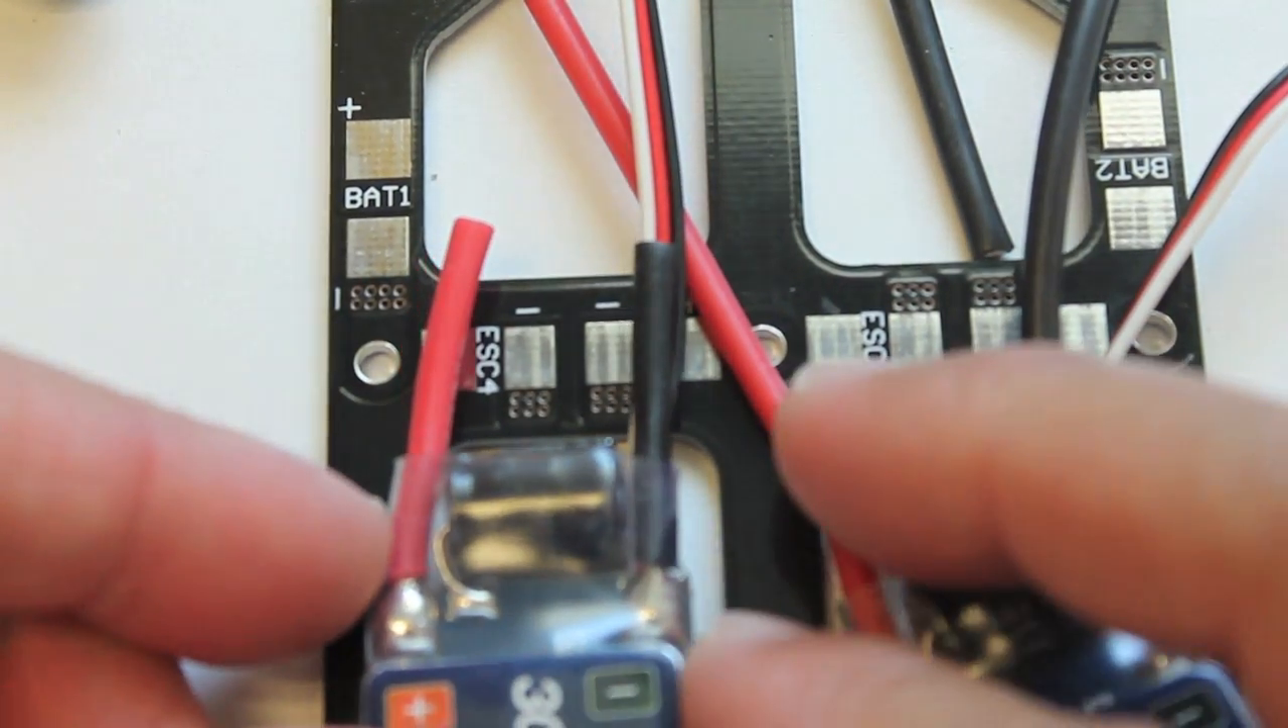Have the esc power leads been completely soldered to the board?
No.